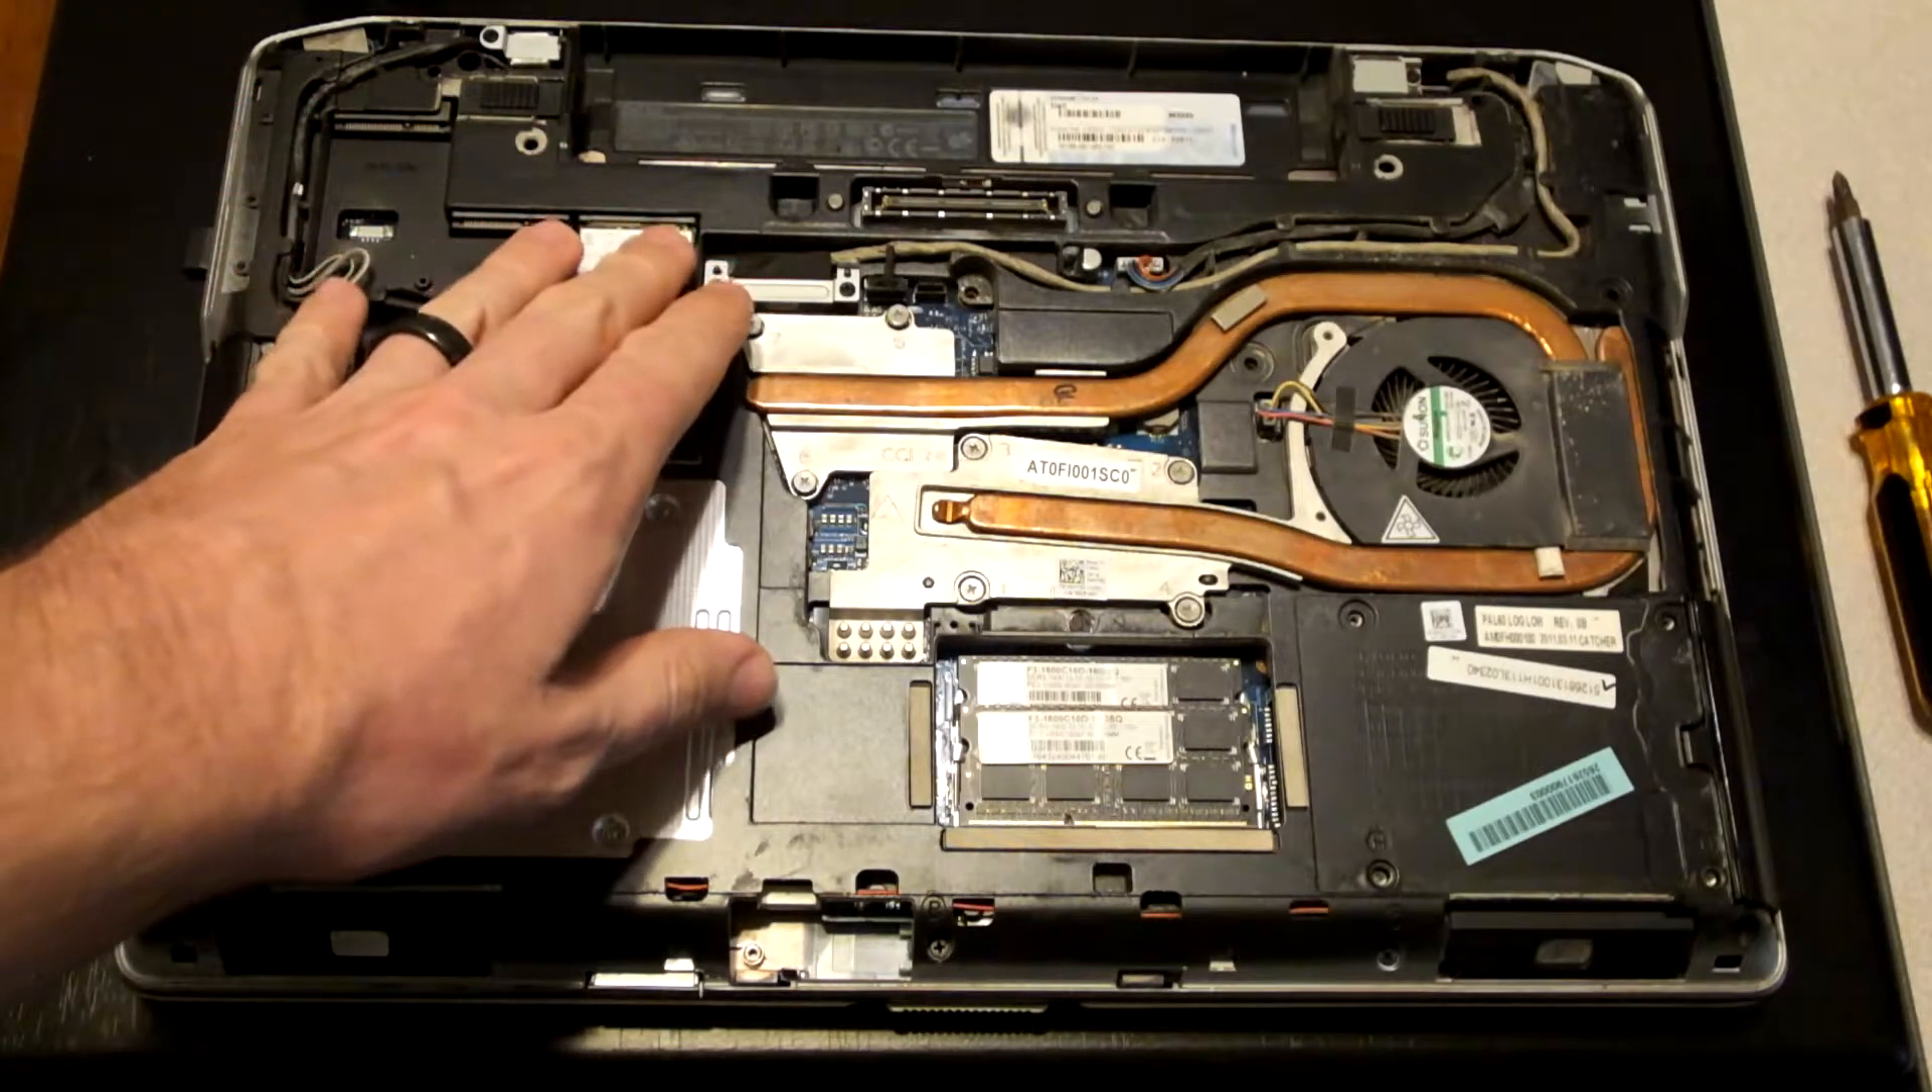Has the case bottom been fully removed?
Yes.